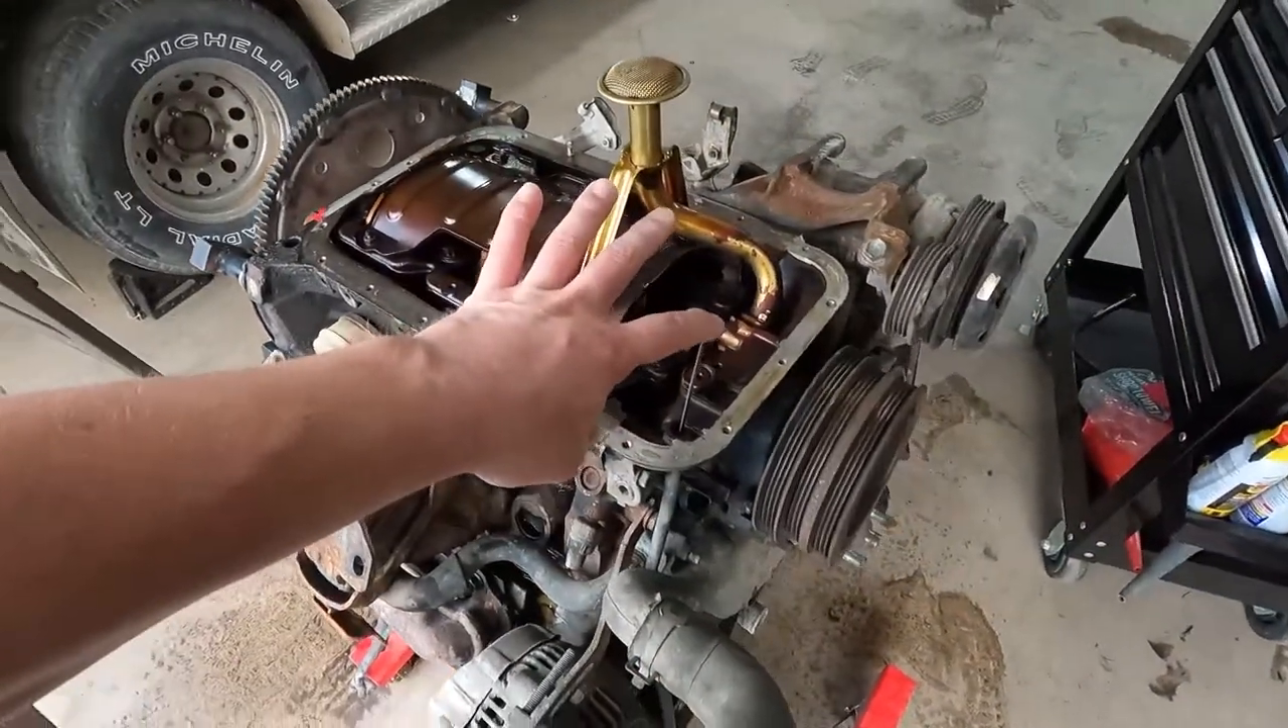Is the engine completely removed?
Yes.